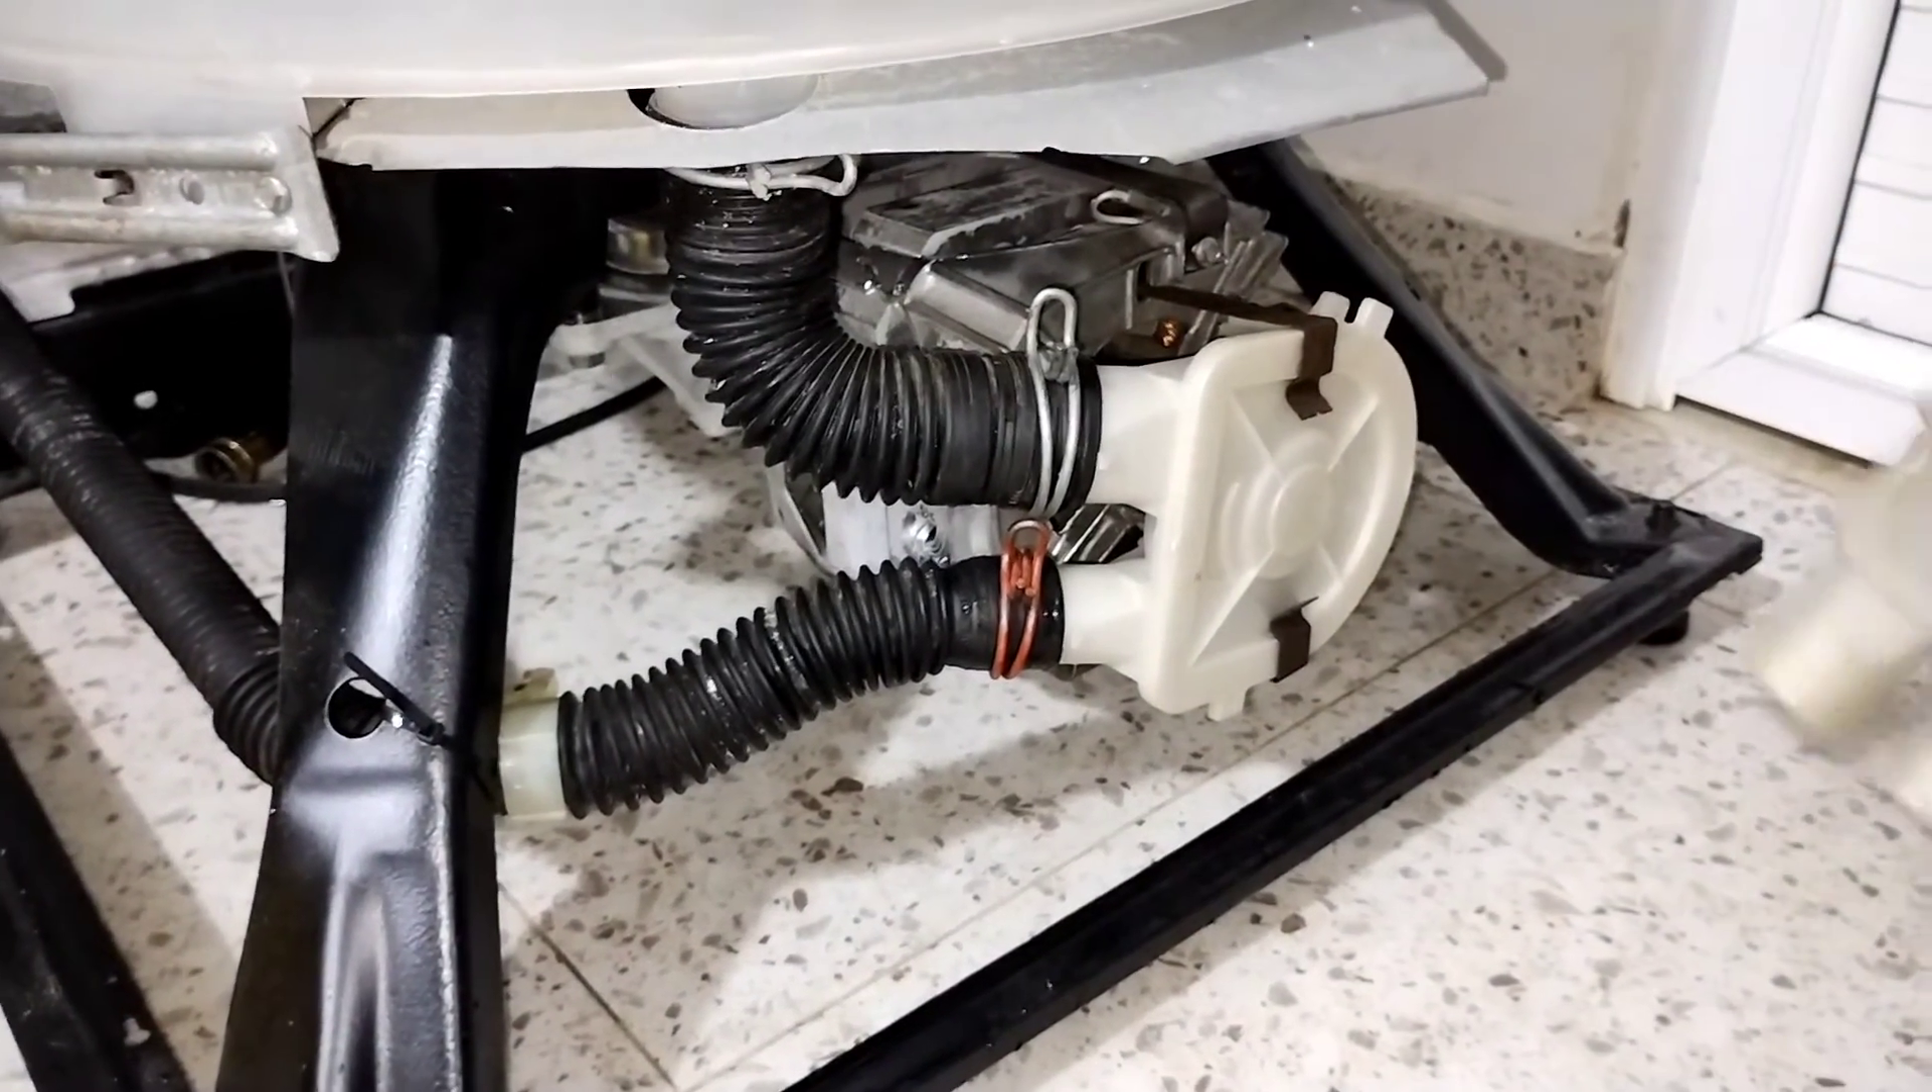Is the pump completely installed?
Yes.